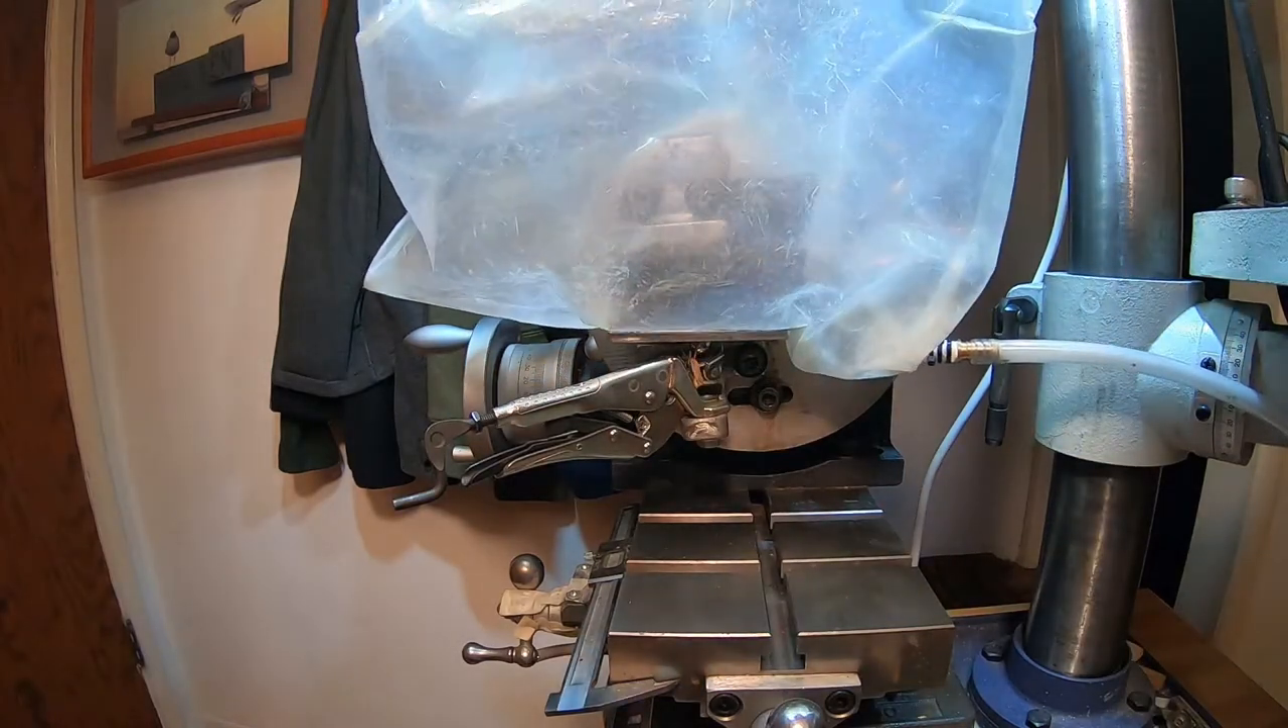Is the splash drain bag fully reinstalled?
Yes.